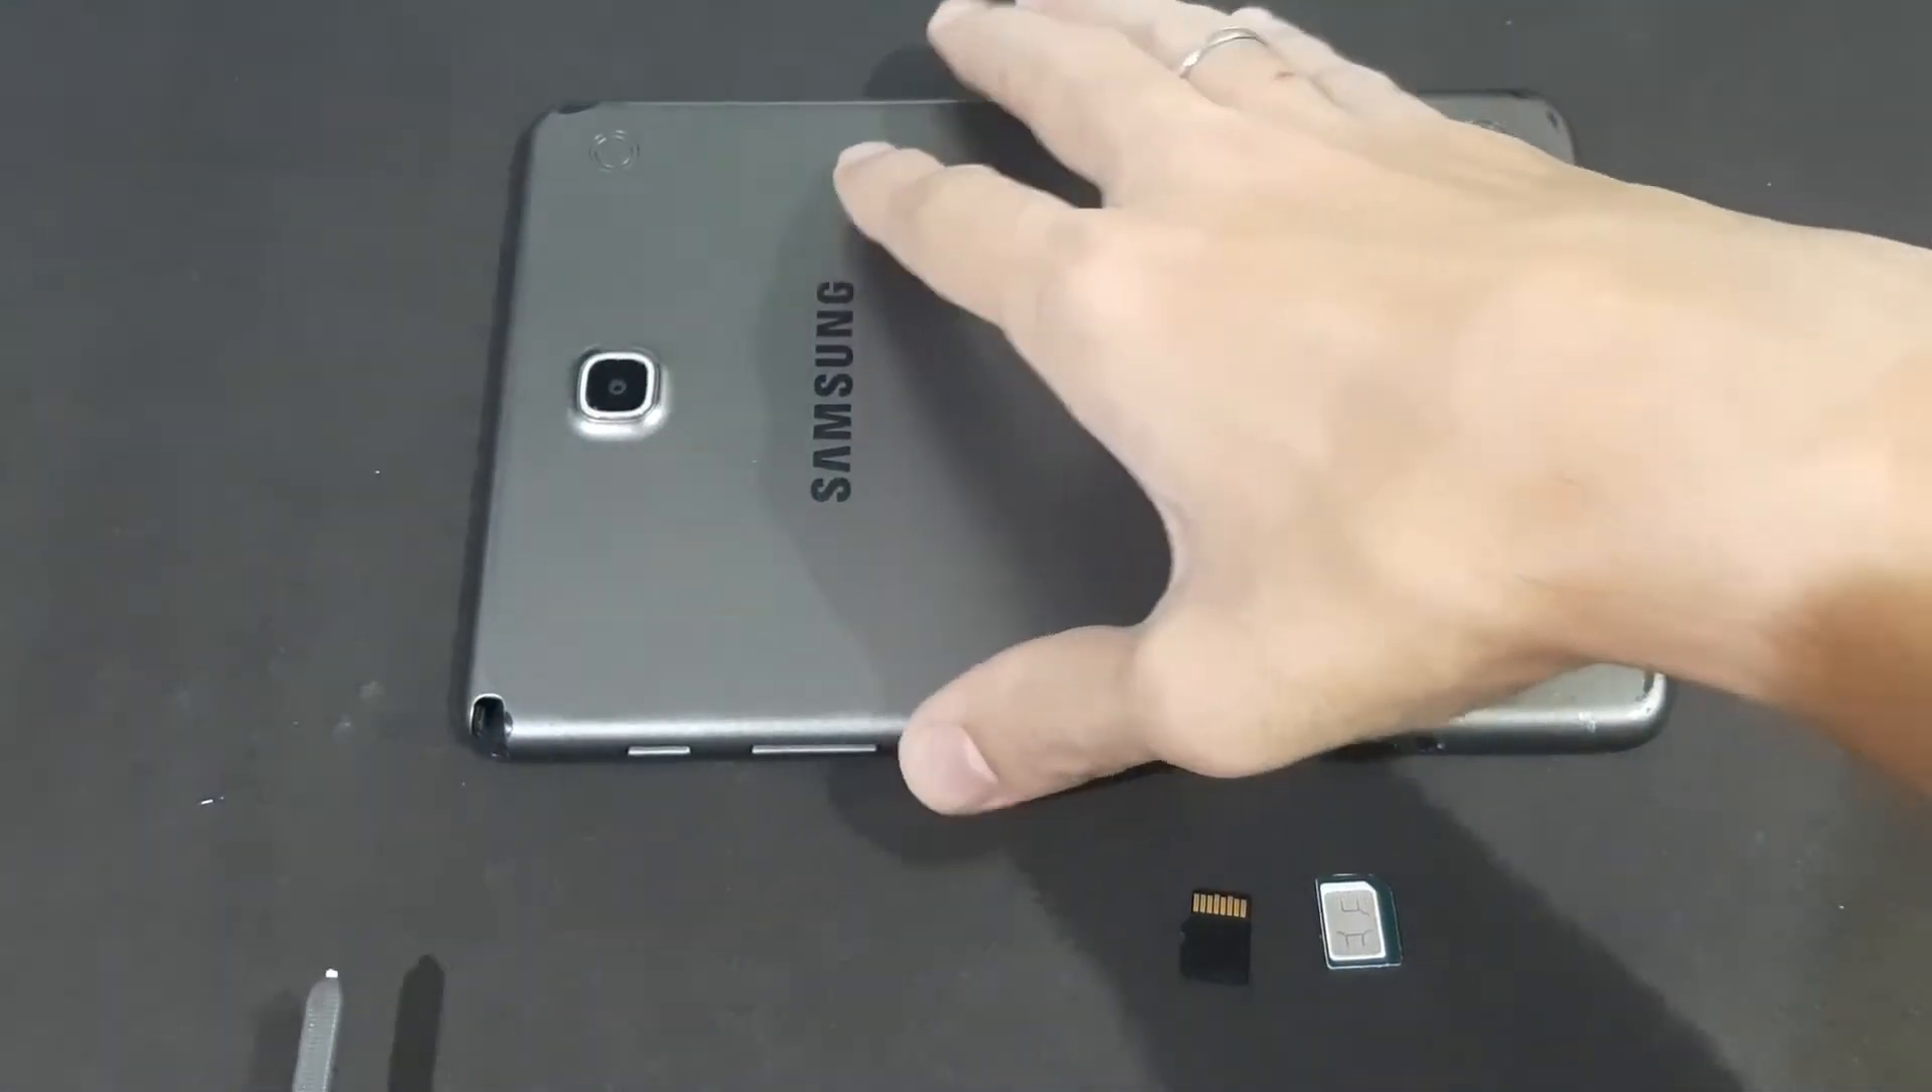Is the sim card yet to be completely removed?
No.